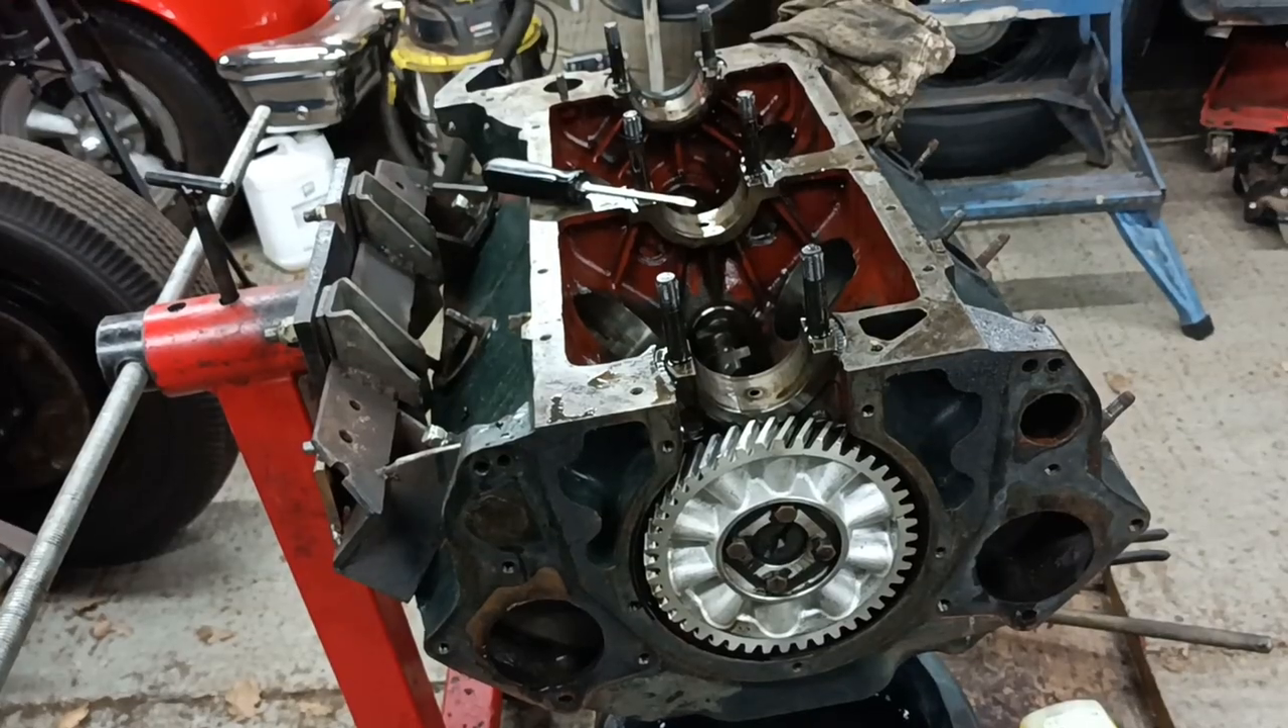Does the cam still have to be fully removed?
Yes.